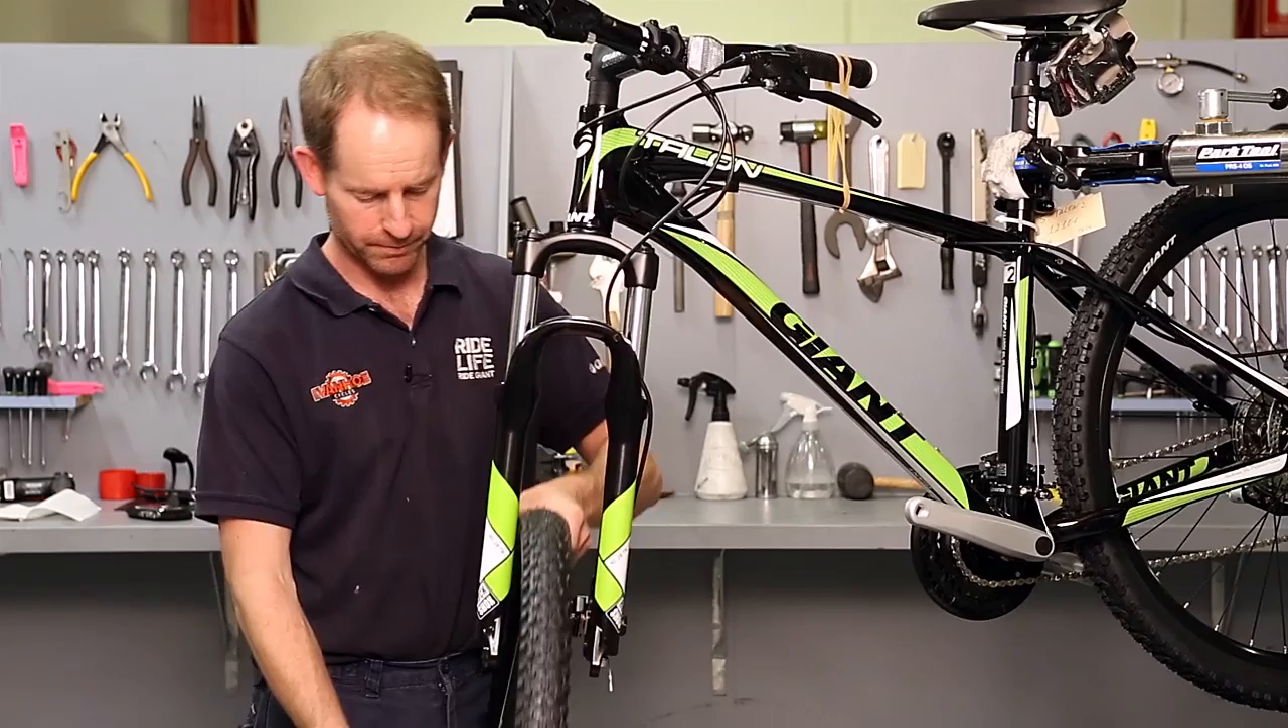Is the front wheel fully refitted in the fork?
No.